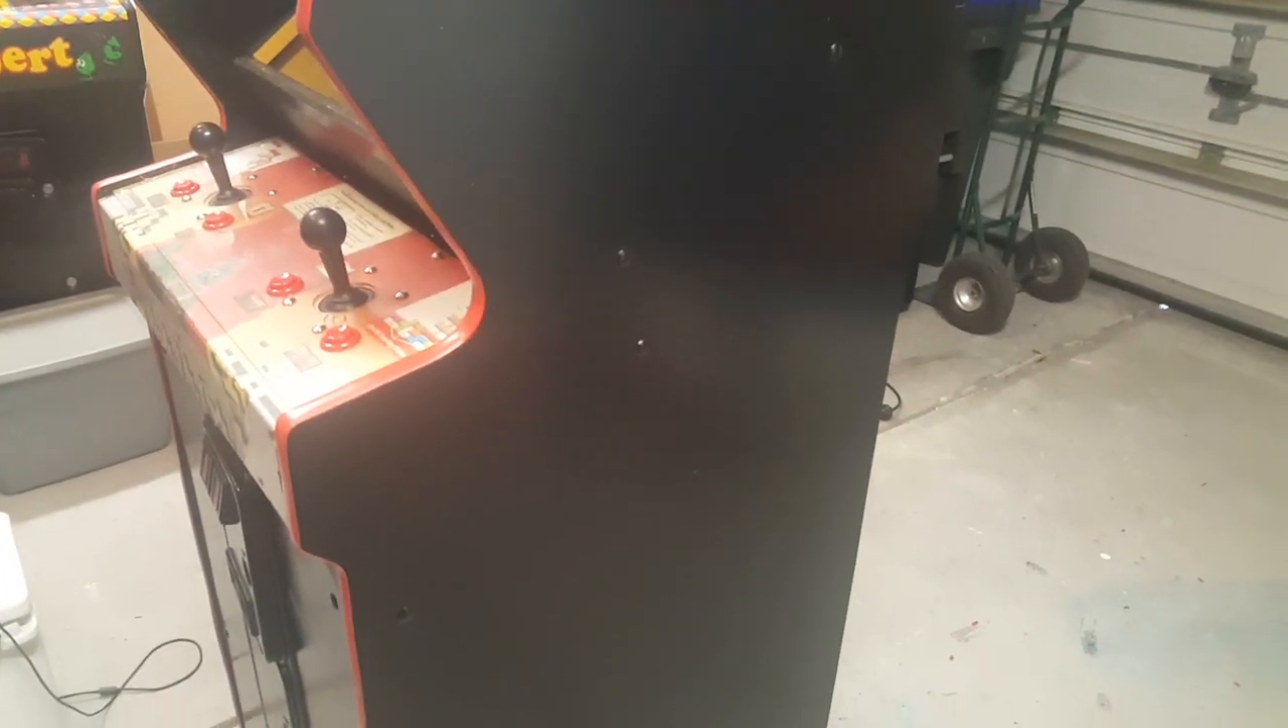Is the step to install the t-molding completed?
Yes.